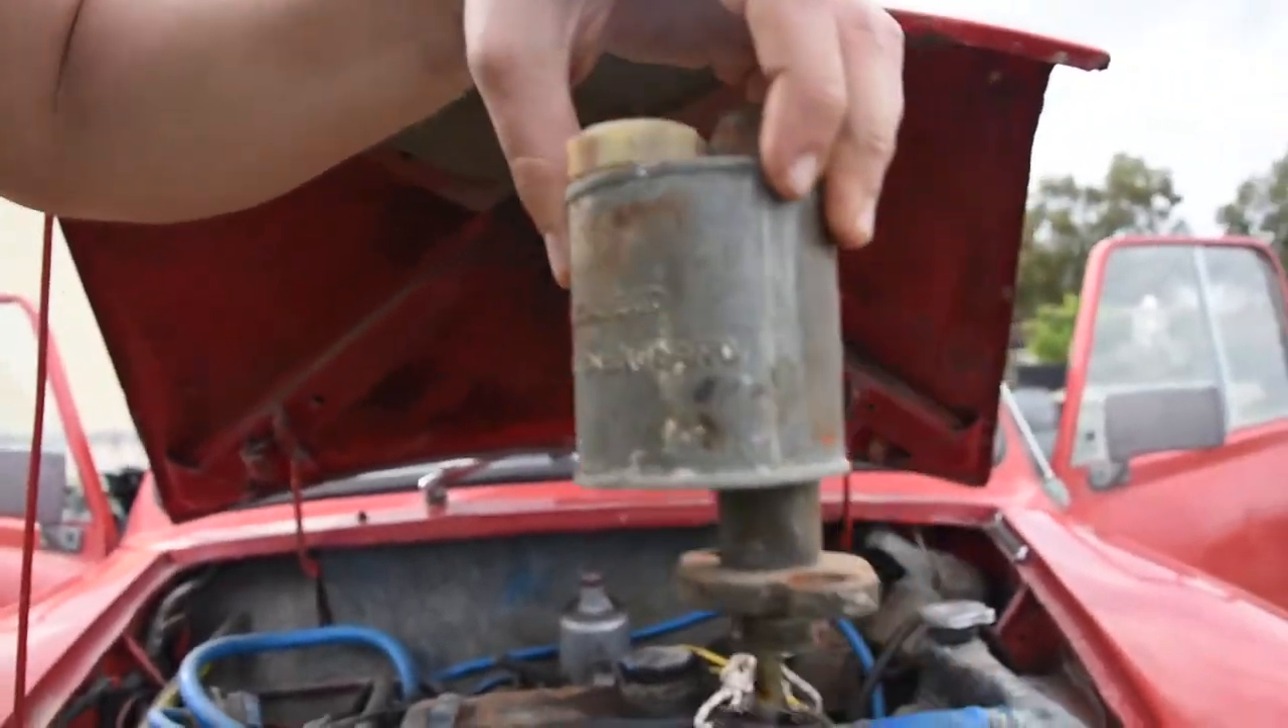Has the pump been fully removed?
Yes.